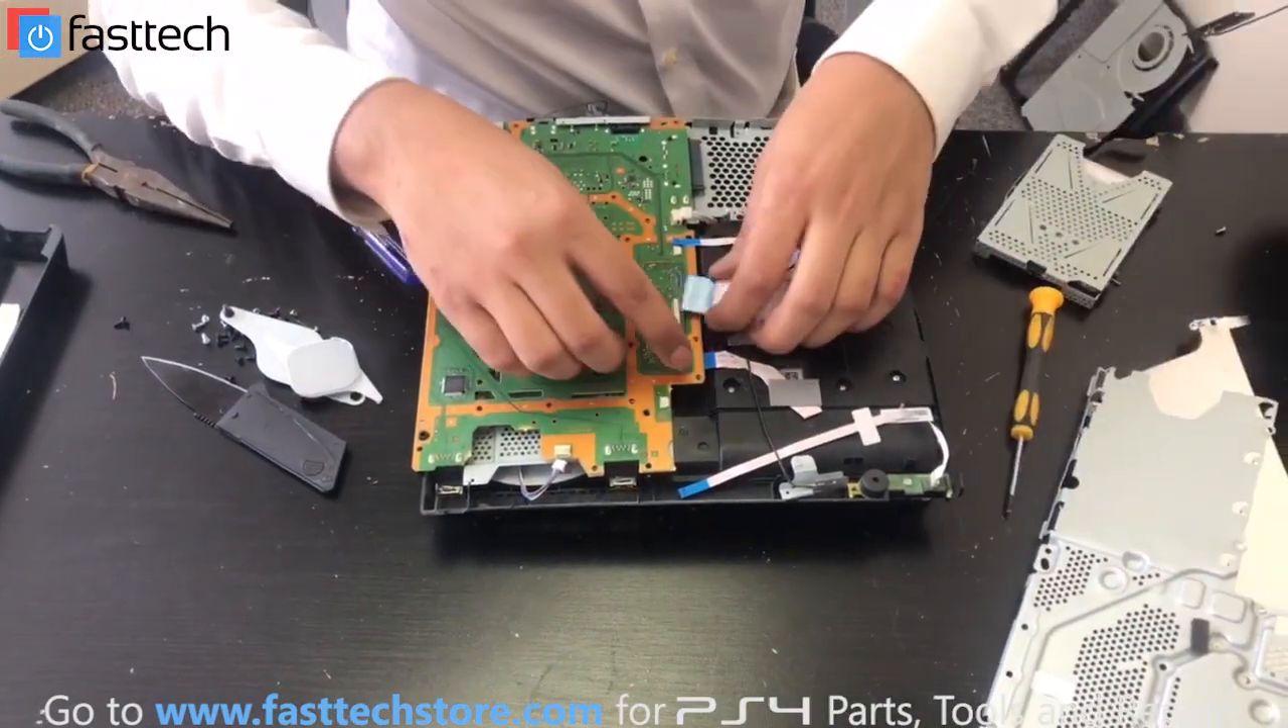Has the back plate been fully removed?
Yes.